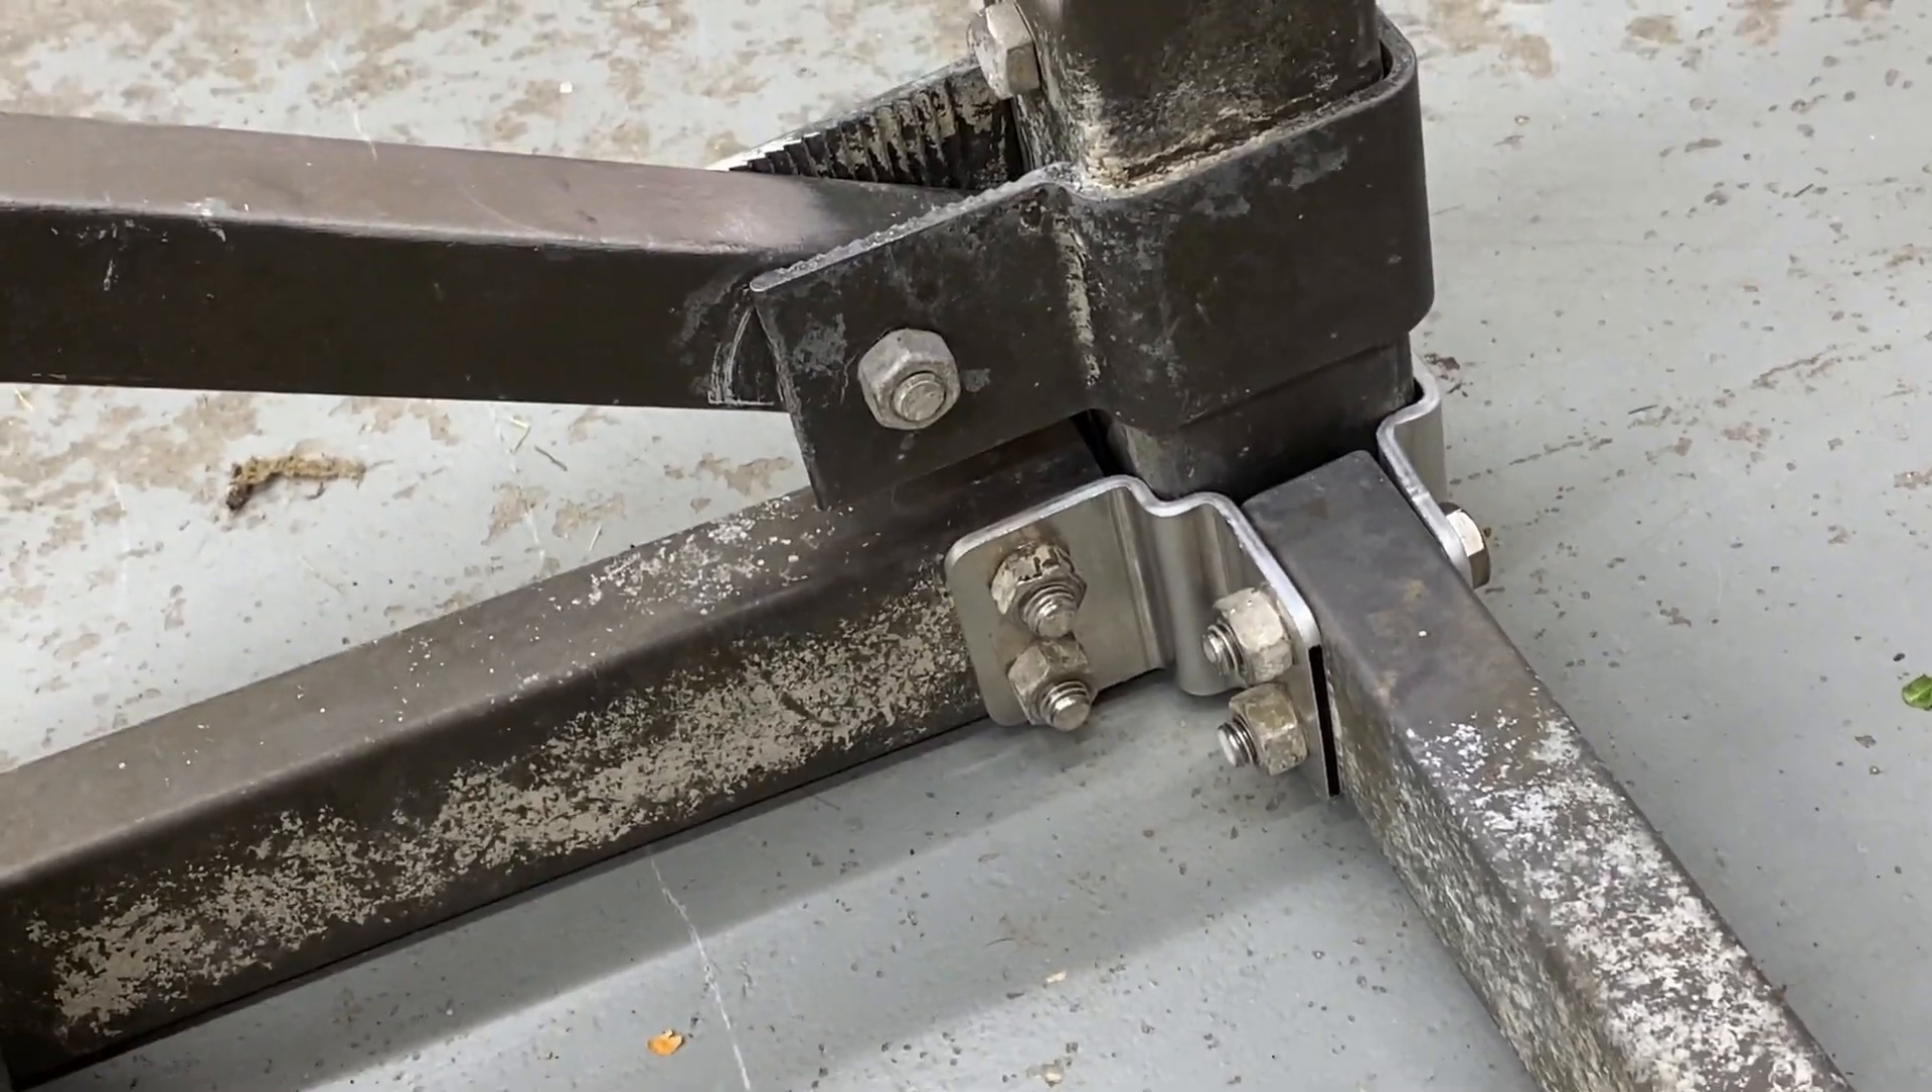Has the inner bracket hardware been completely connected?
Yes.